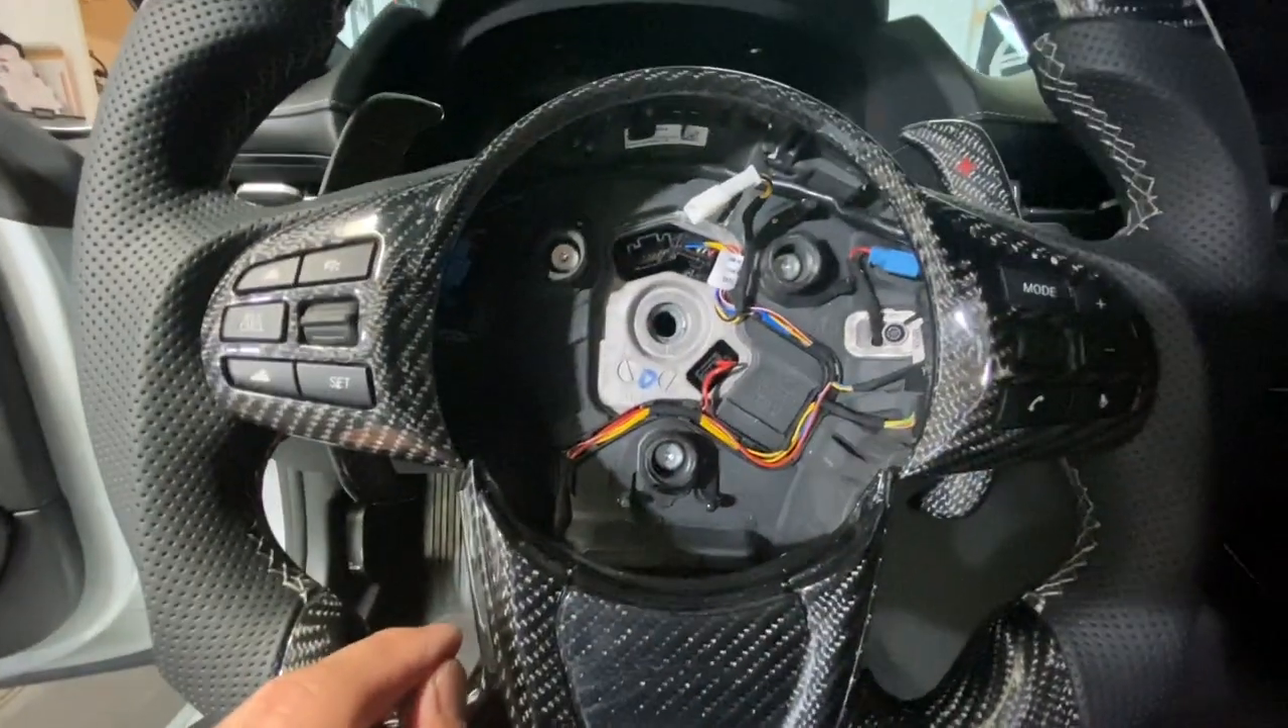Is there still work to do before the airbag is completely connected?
Yes.